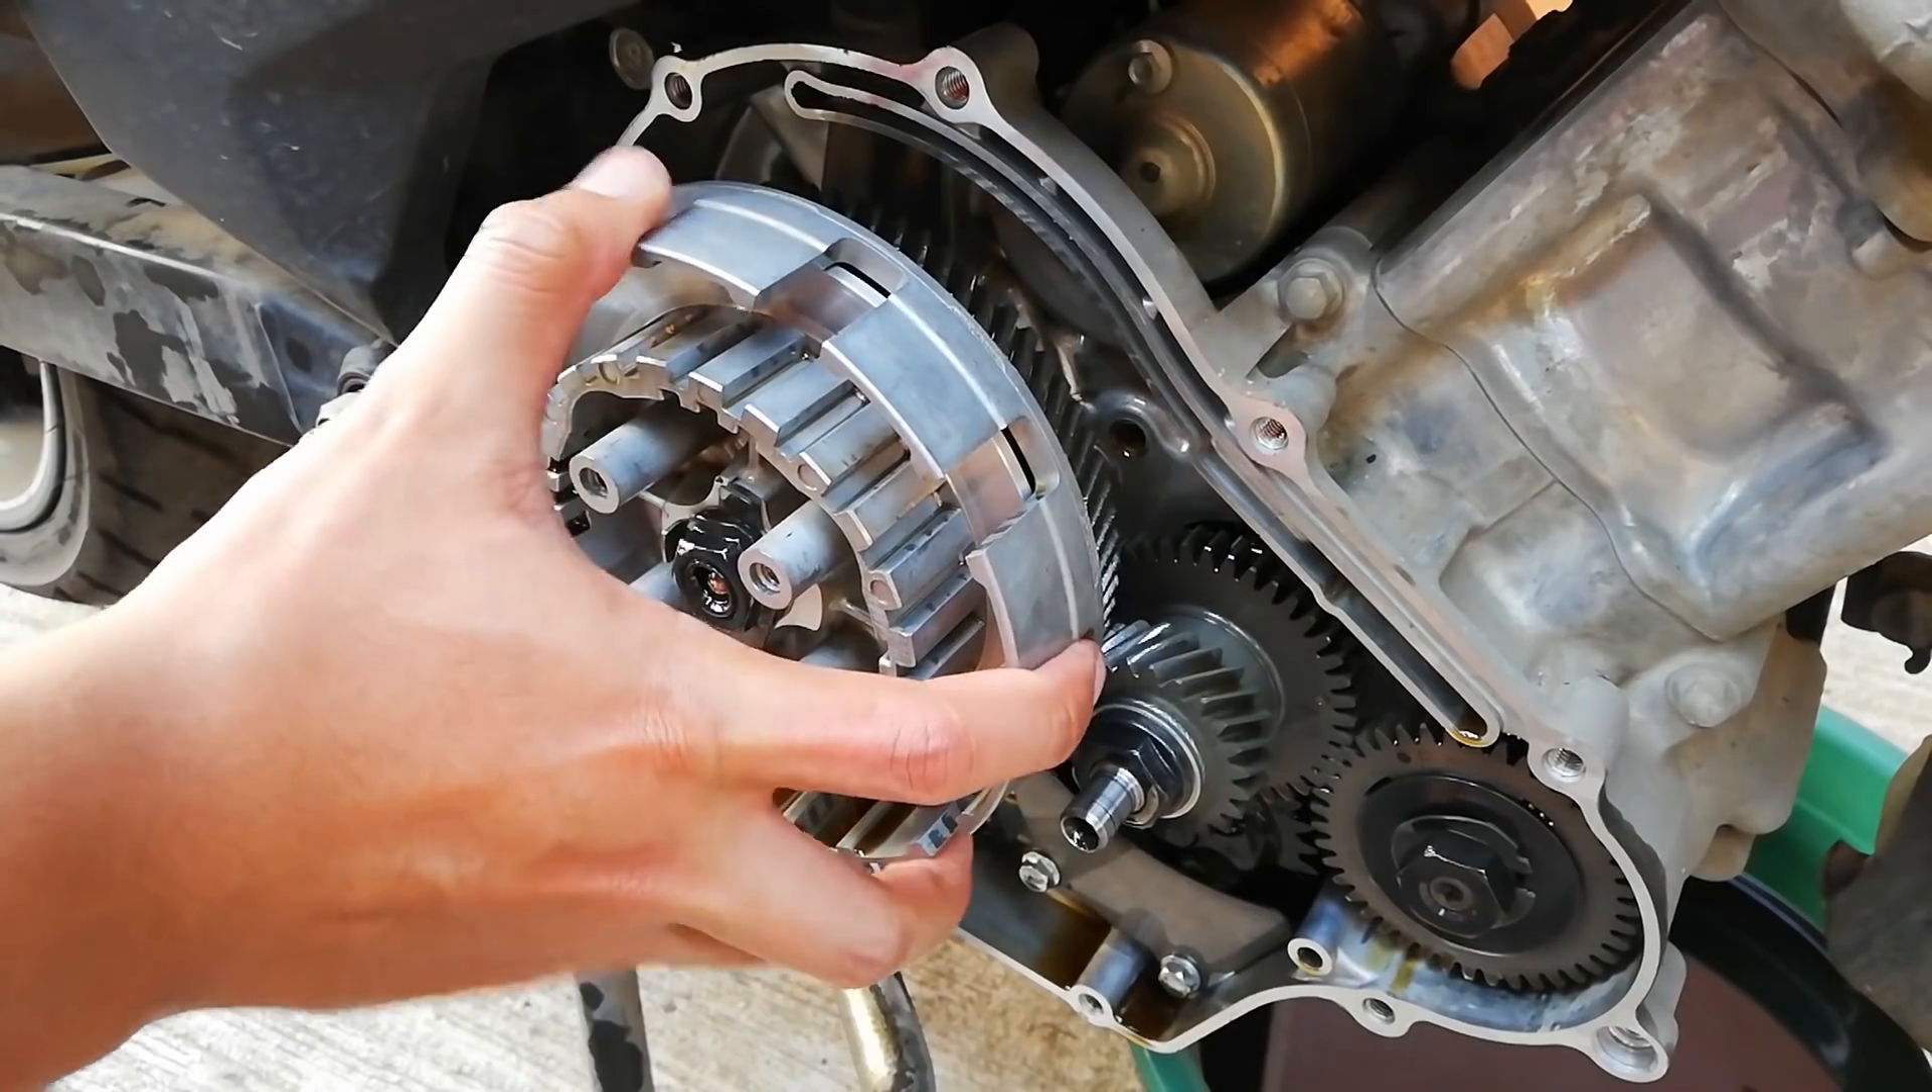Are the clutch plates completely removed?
Yes.